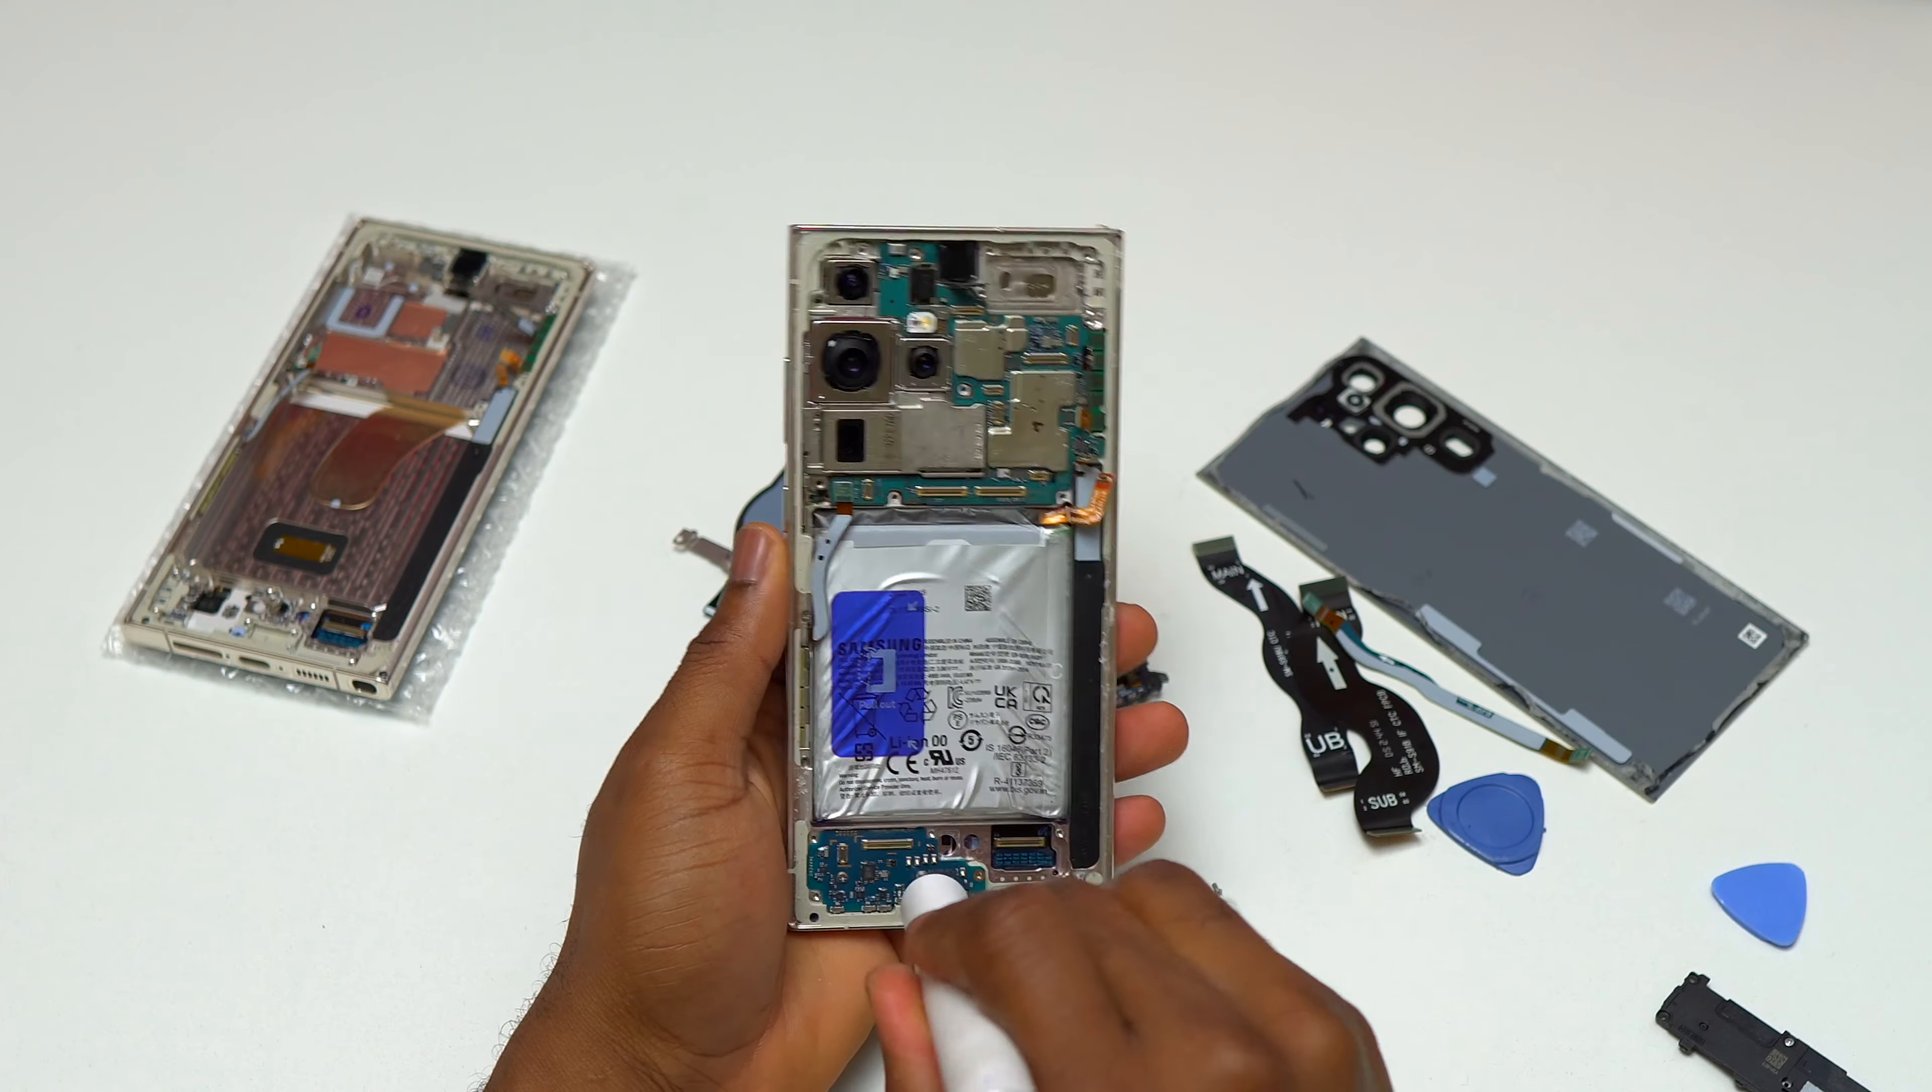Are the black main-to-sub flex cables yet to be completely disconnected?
No.